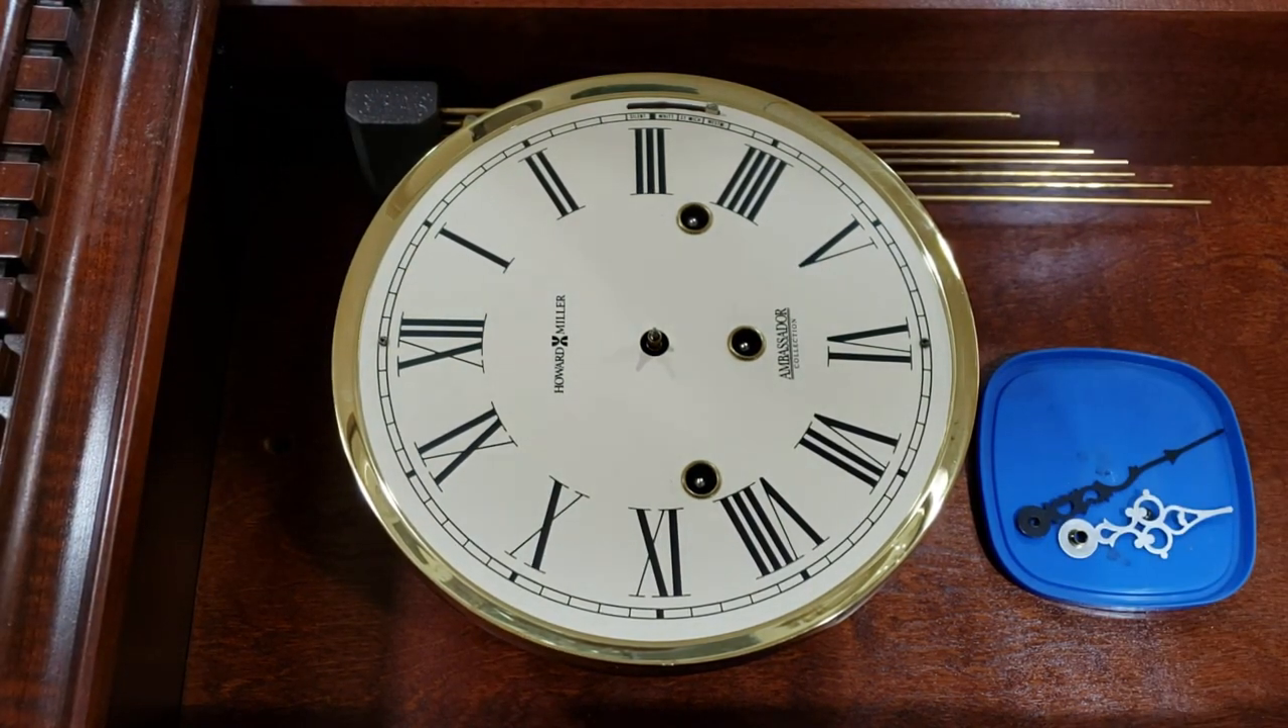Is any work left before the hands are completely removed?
No.